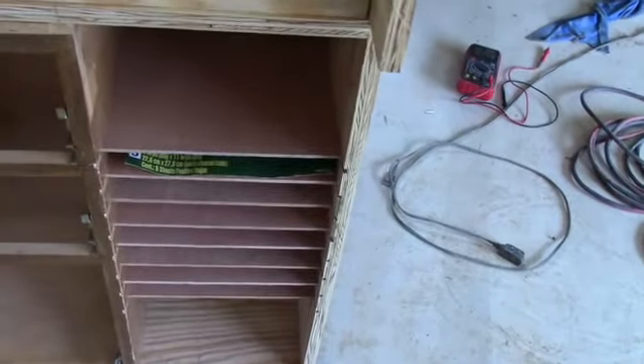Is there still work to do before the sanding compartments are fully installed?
No.